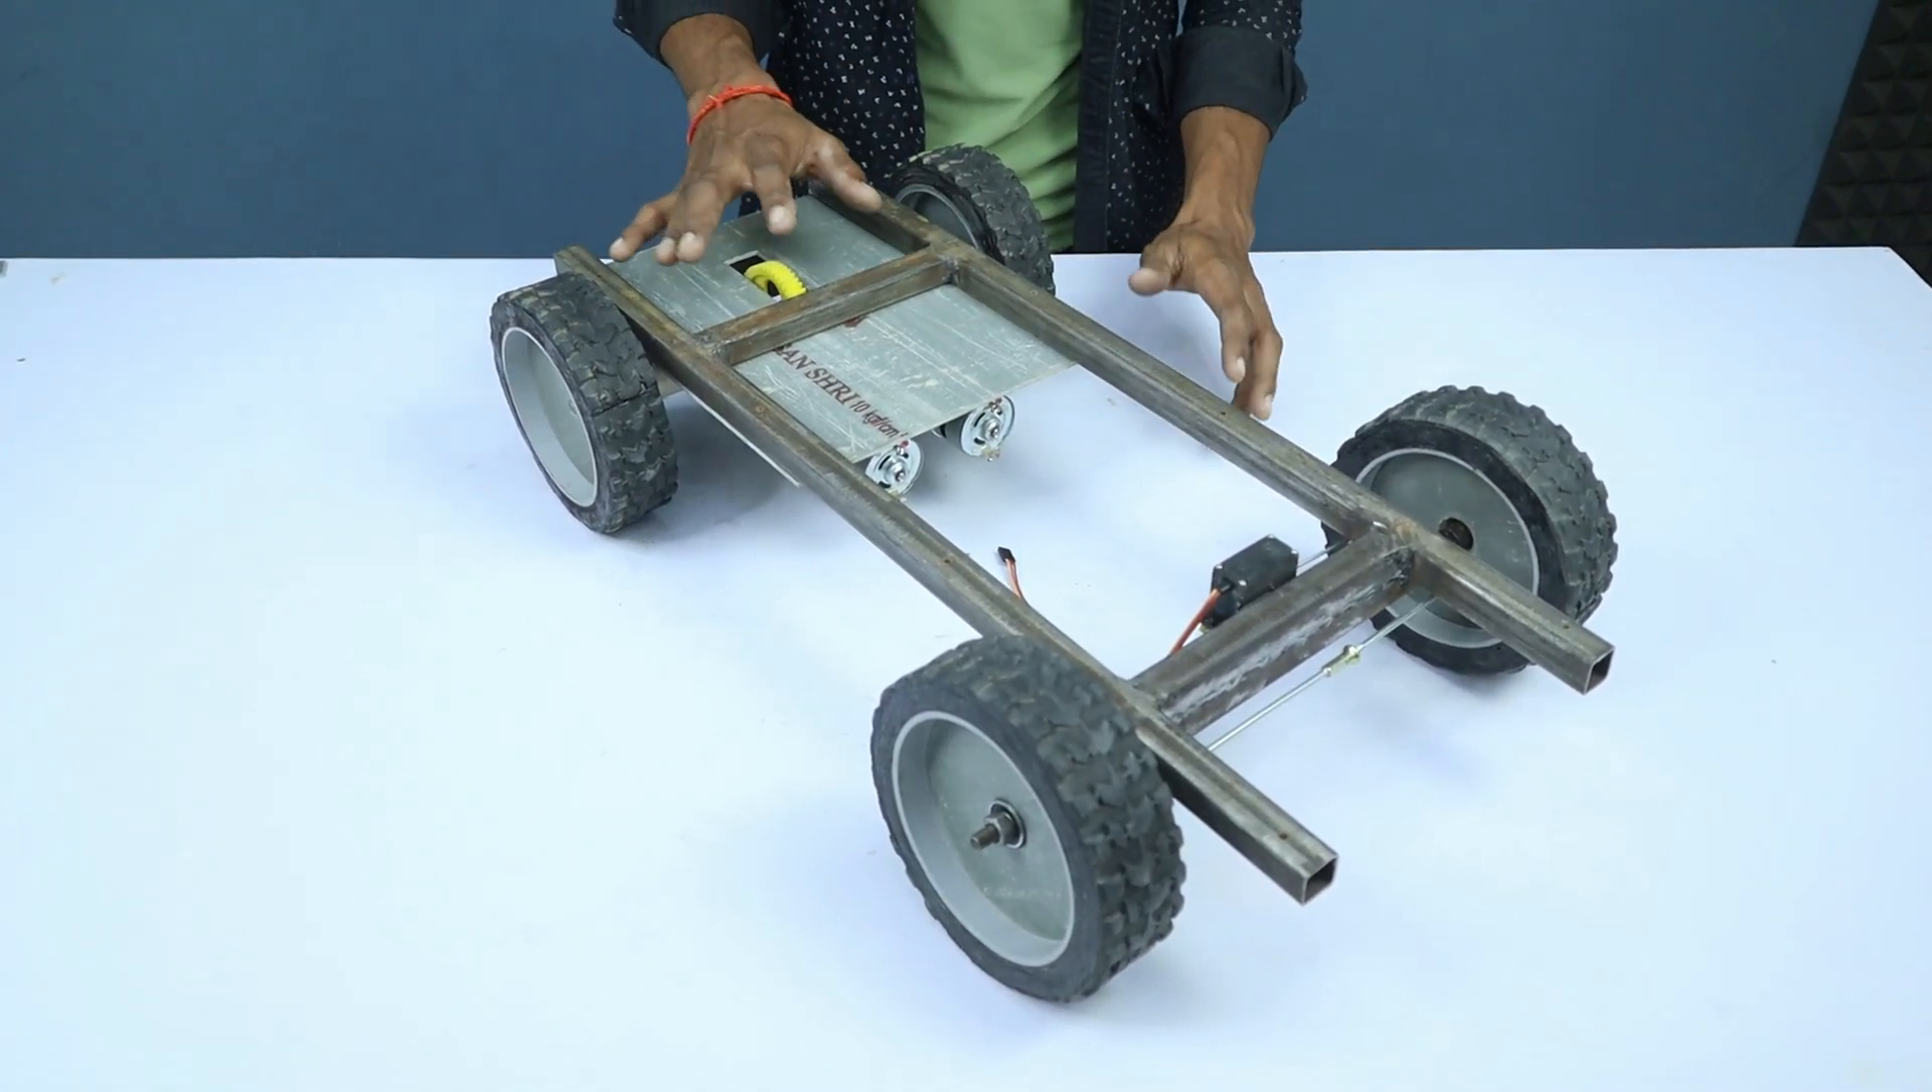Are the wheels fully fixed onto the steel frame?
Yes.